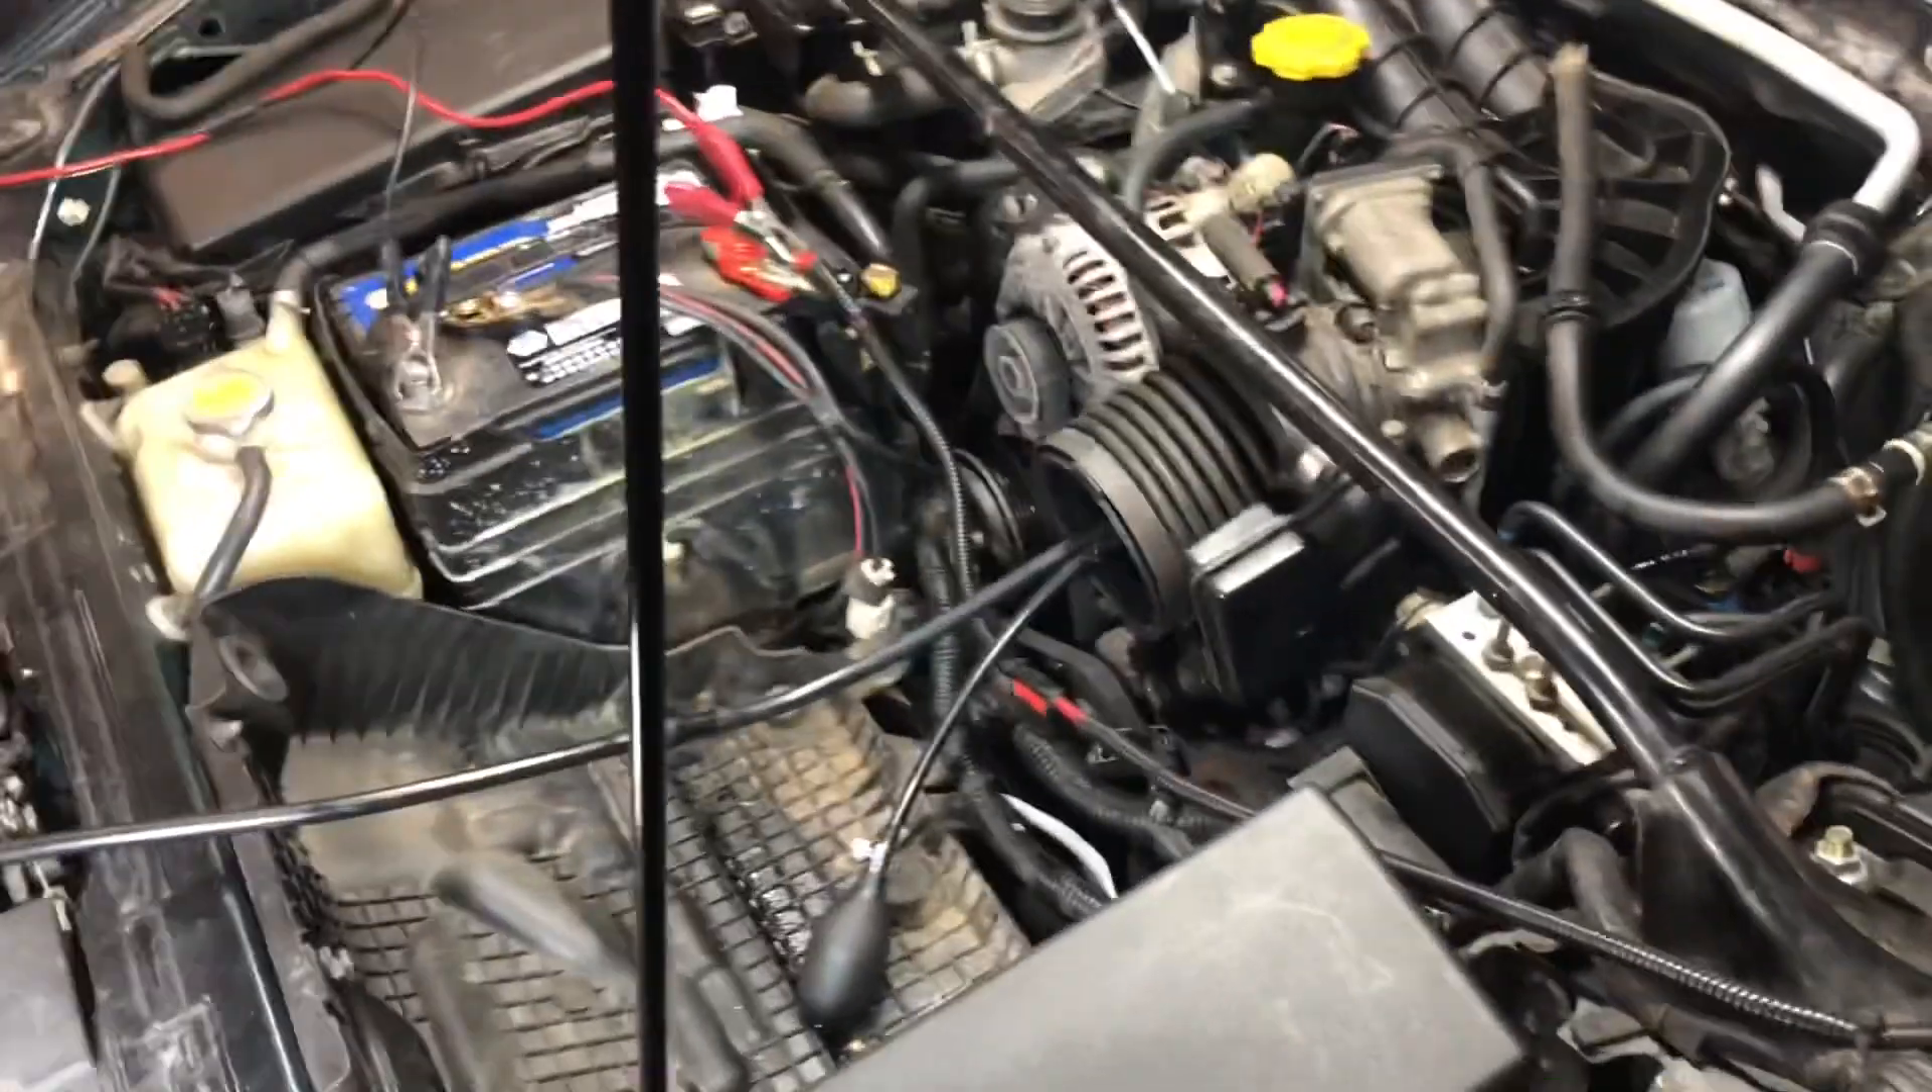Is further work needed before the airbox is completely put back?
Yes.